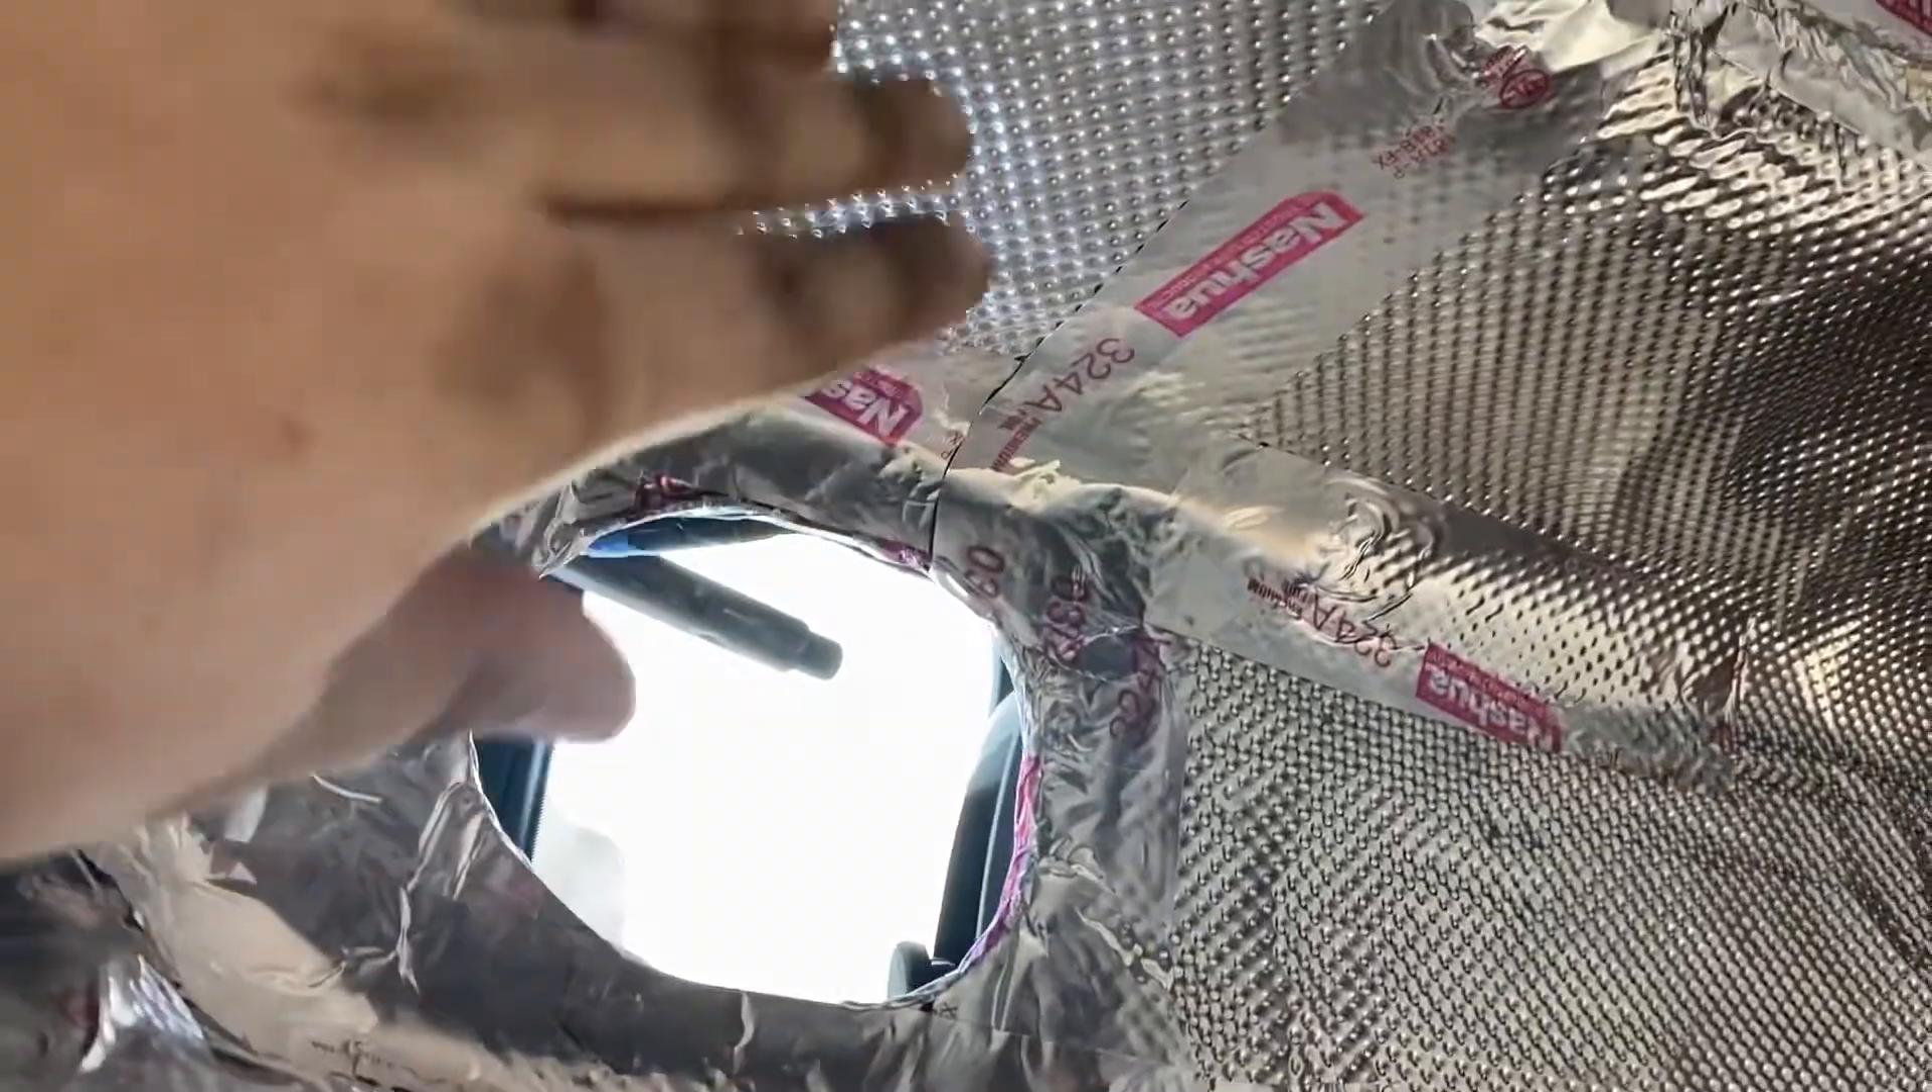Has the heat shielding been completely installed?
Yes.